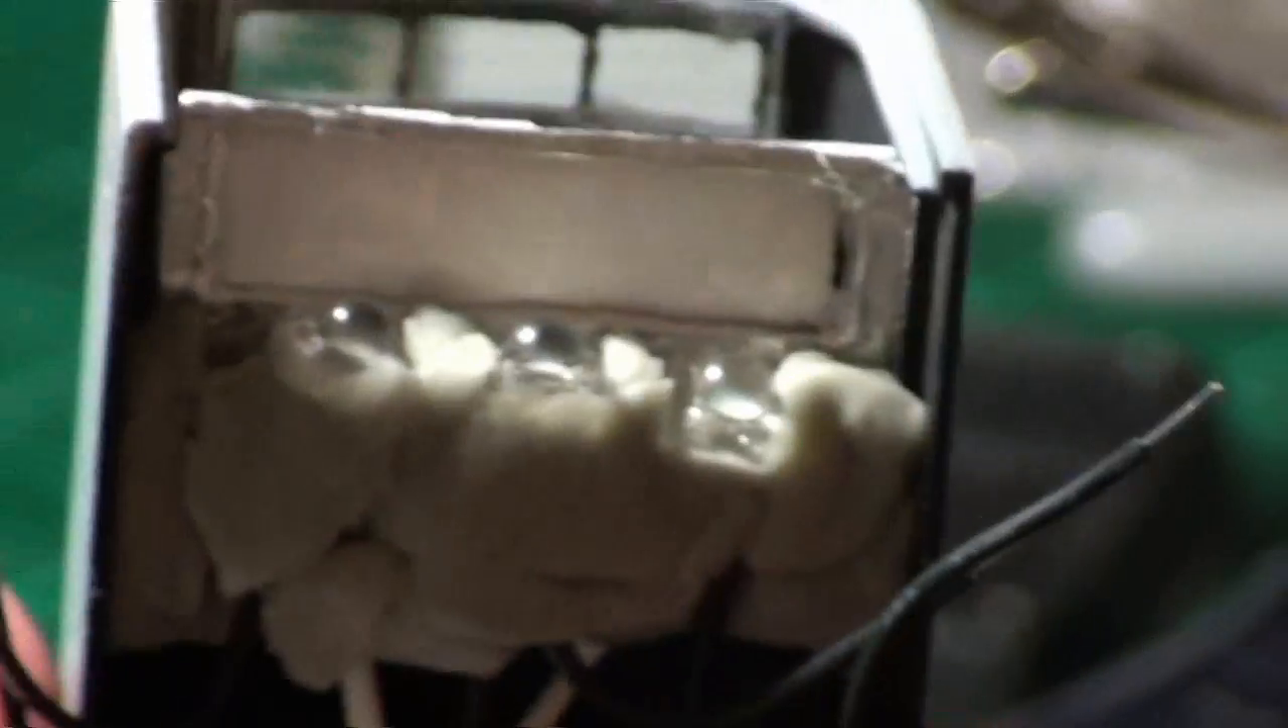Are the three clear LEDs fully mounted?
Yes.